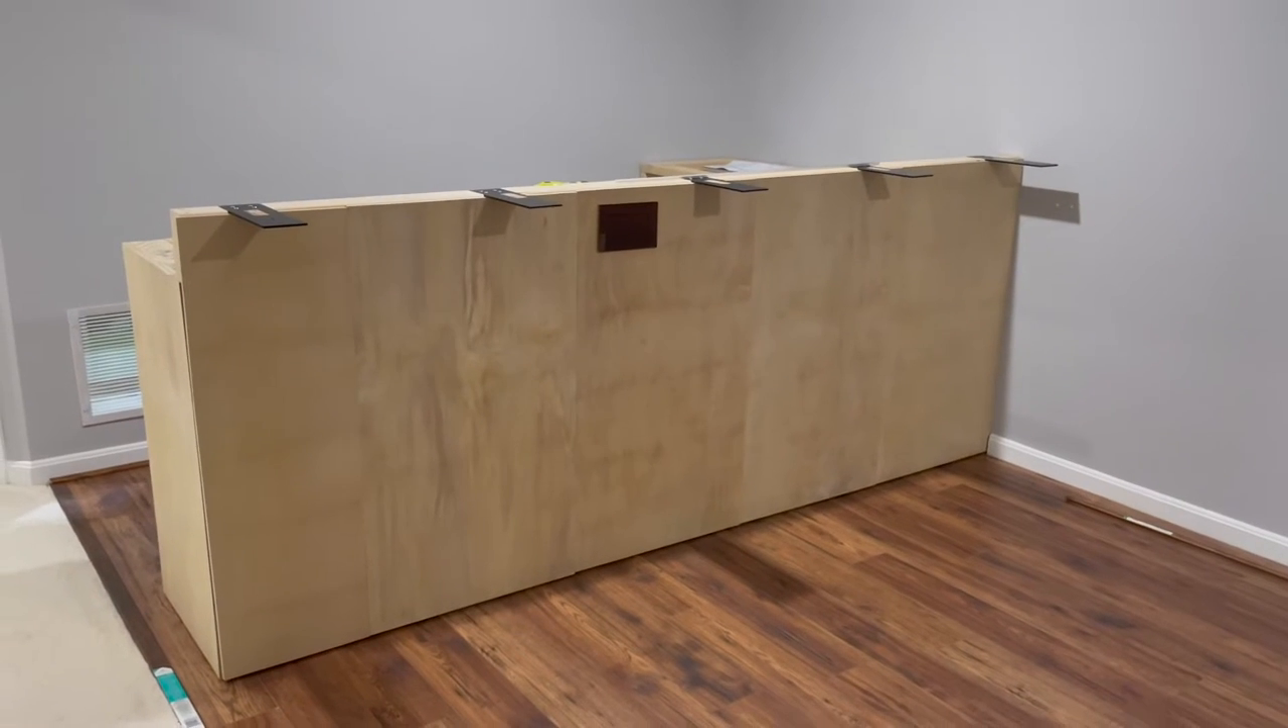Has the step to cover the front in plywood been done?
Yes.